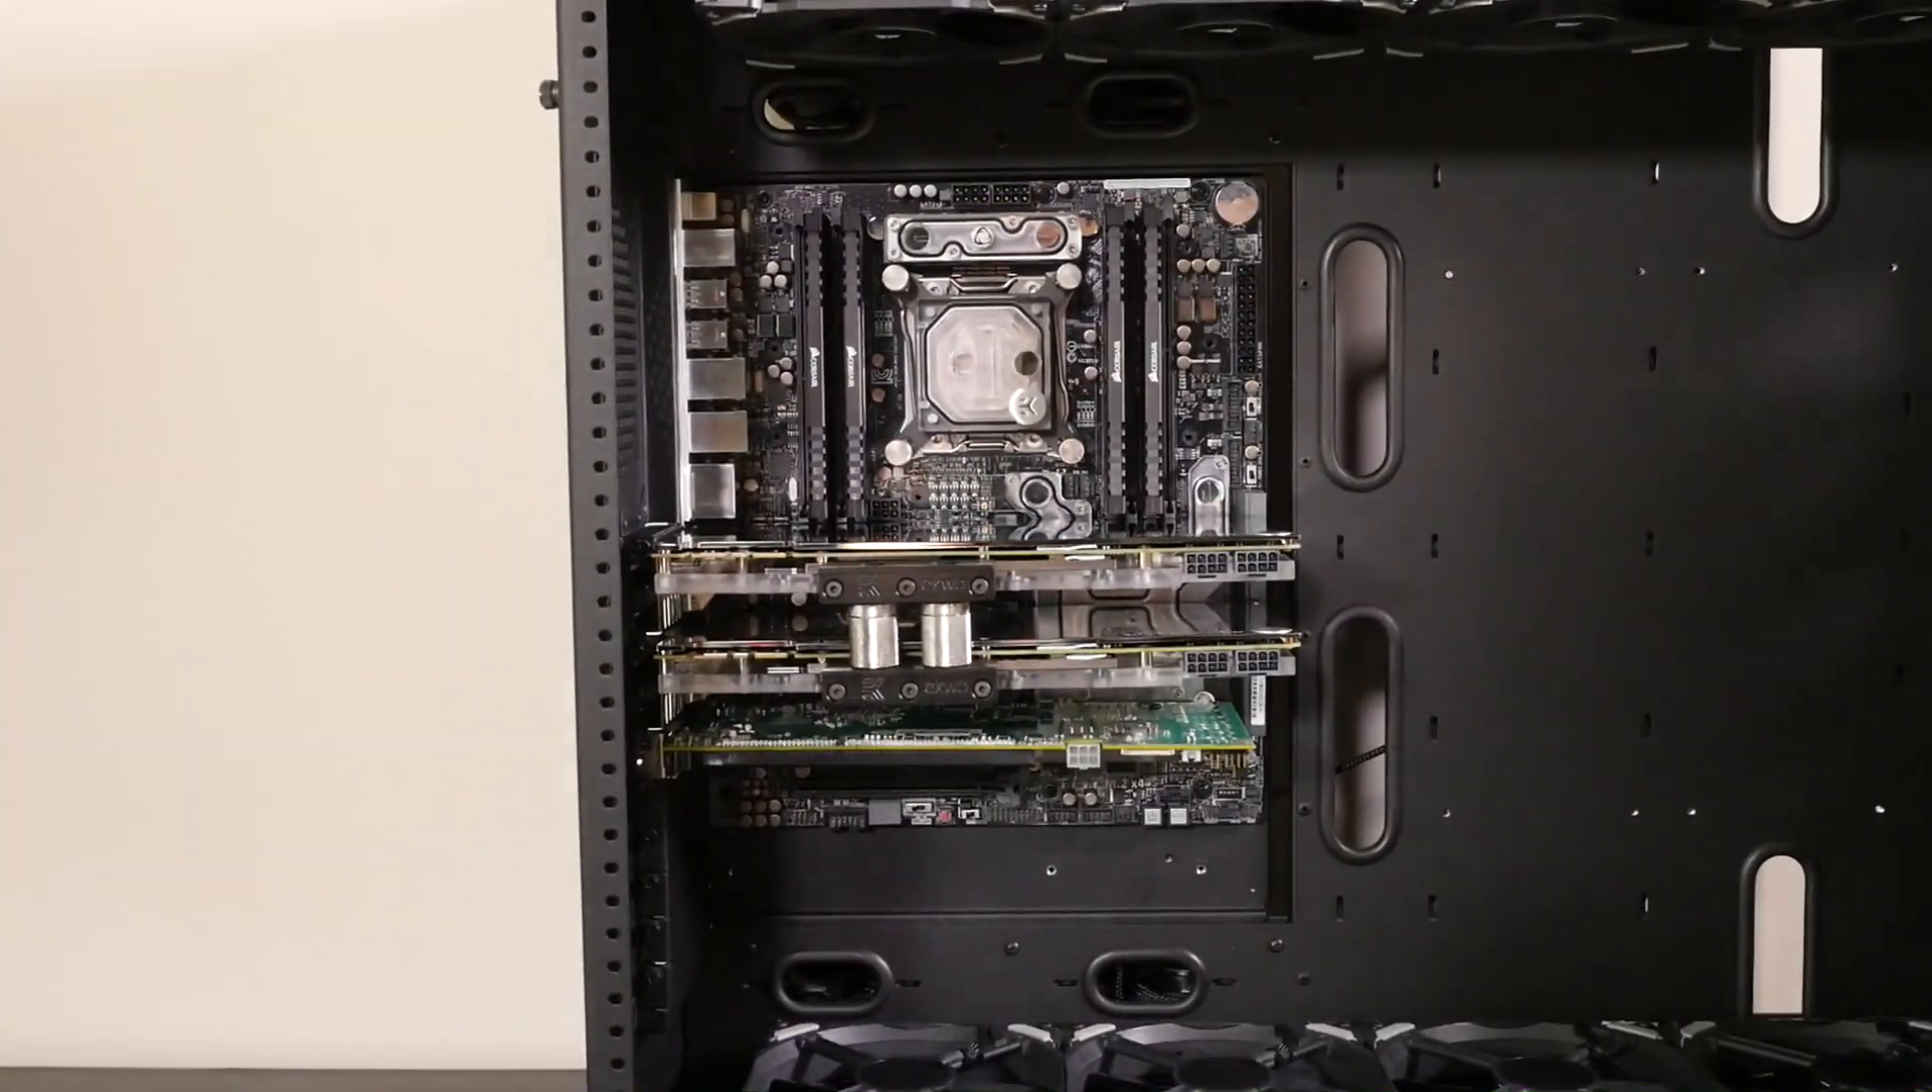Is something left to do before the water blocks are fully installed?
No.